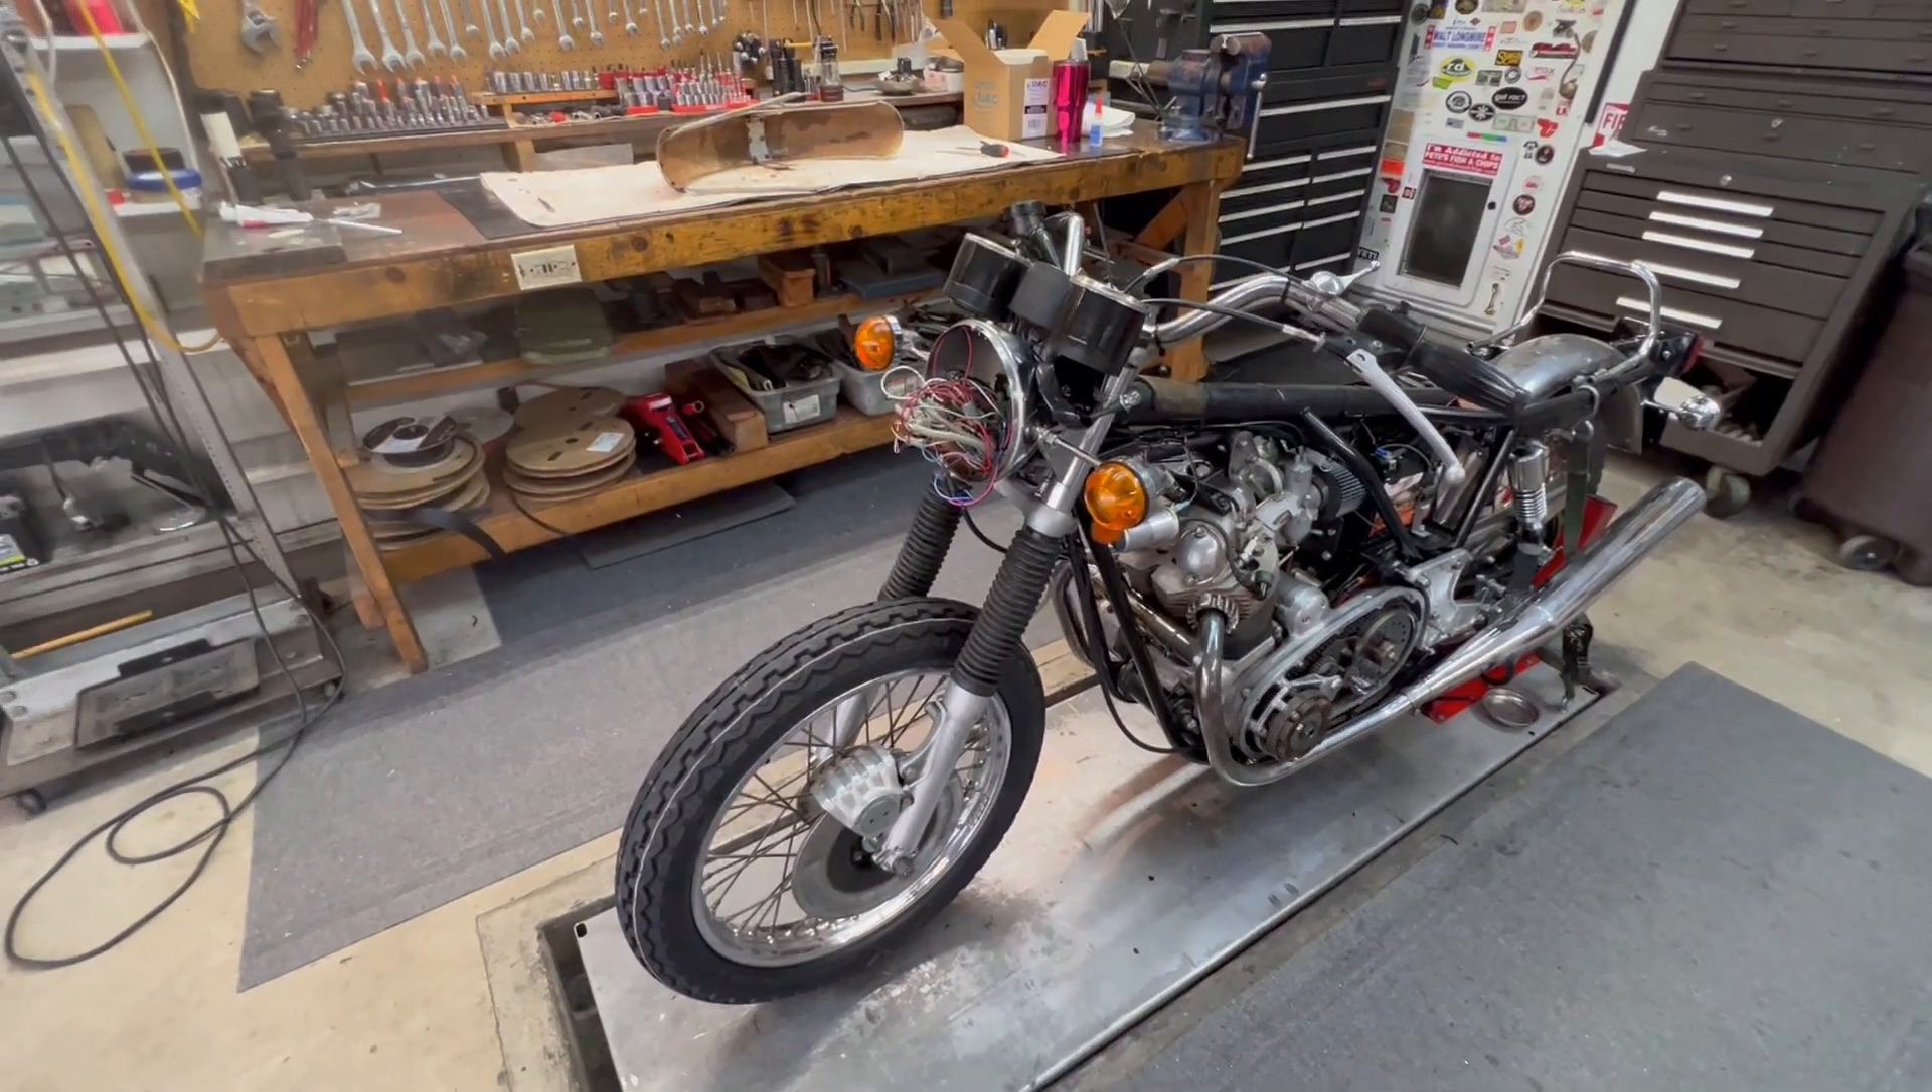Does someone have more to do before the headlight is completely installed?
Yes.